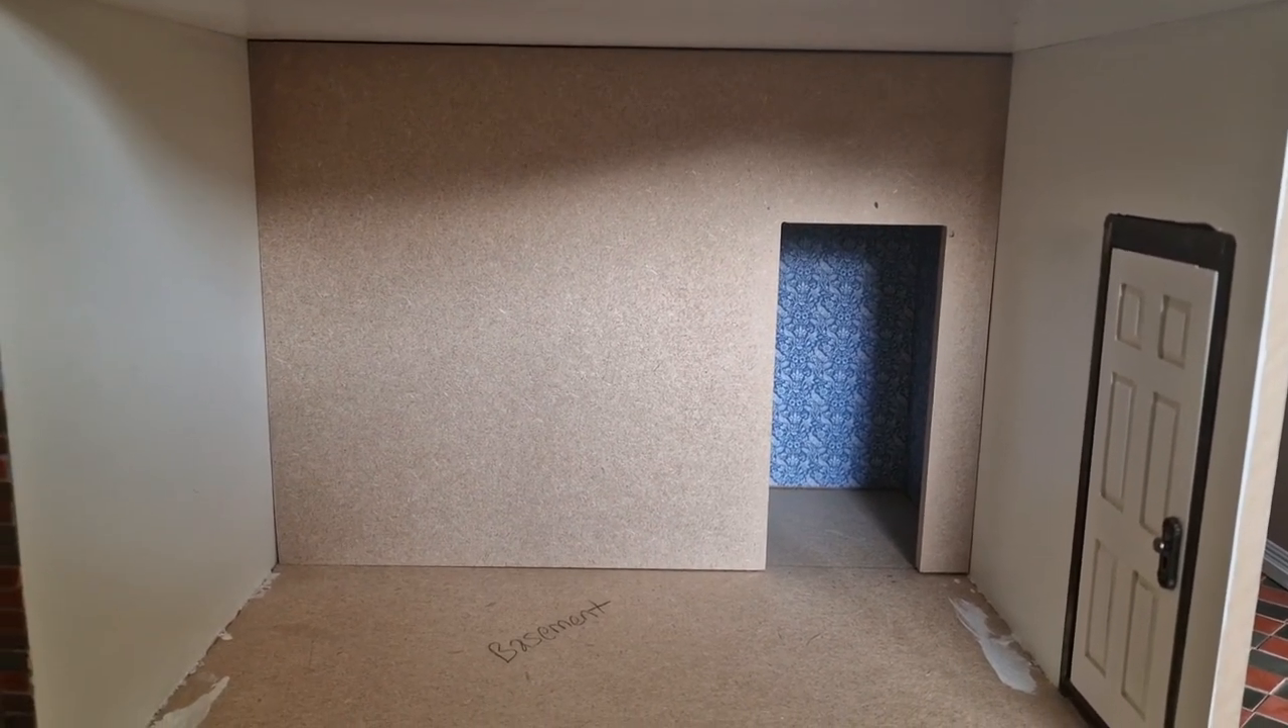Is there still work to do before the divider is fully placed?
No.